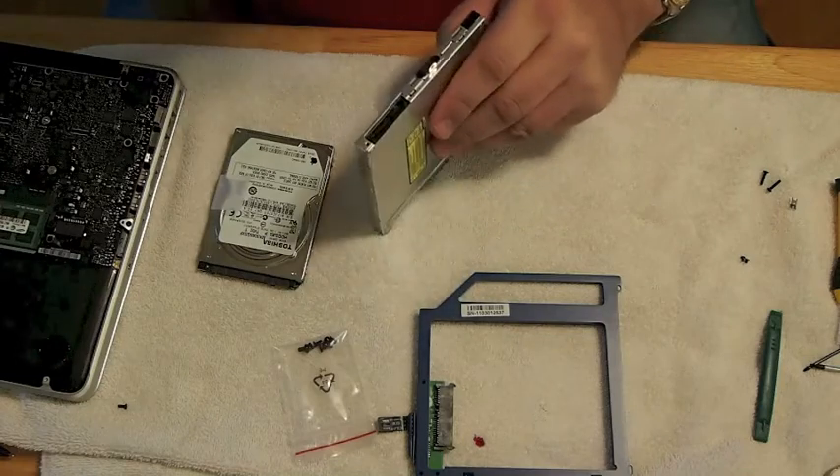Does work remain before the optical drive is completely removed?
No.